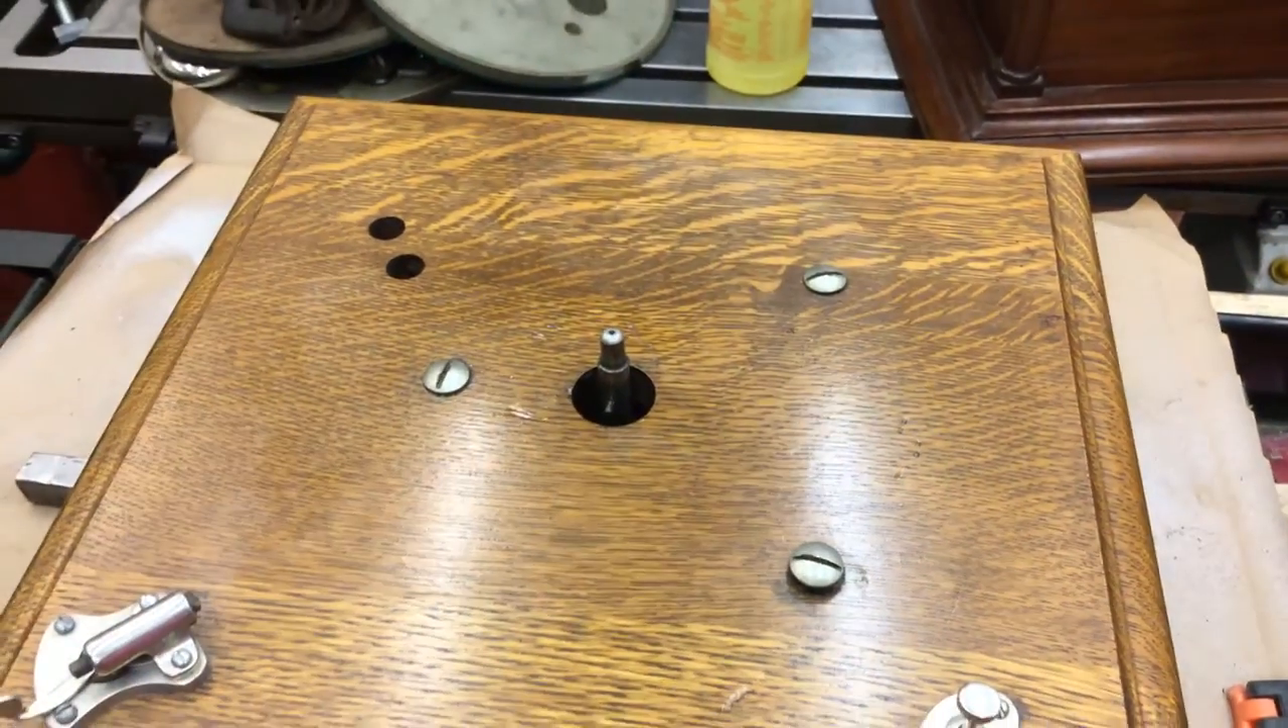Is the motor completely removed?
No.